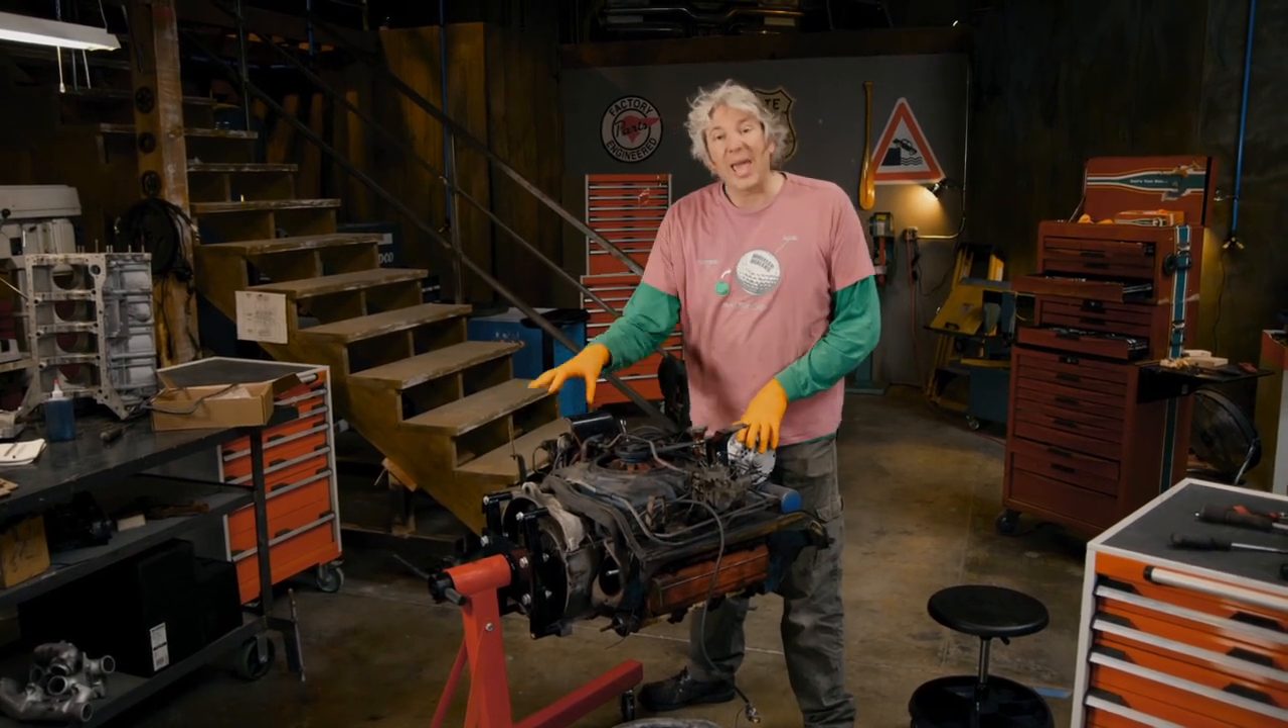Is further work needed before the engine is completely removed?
No.